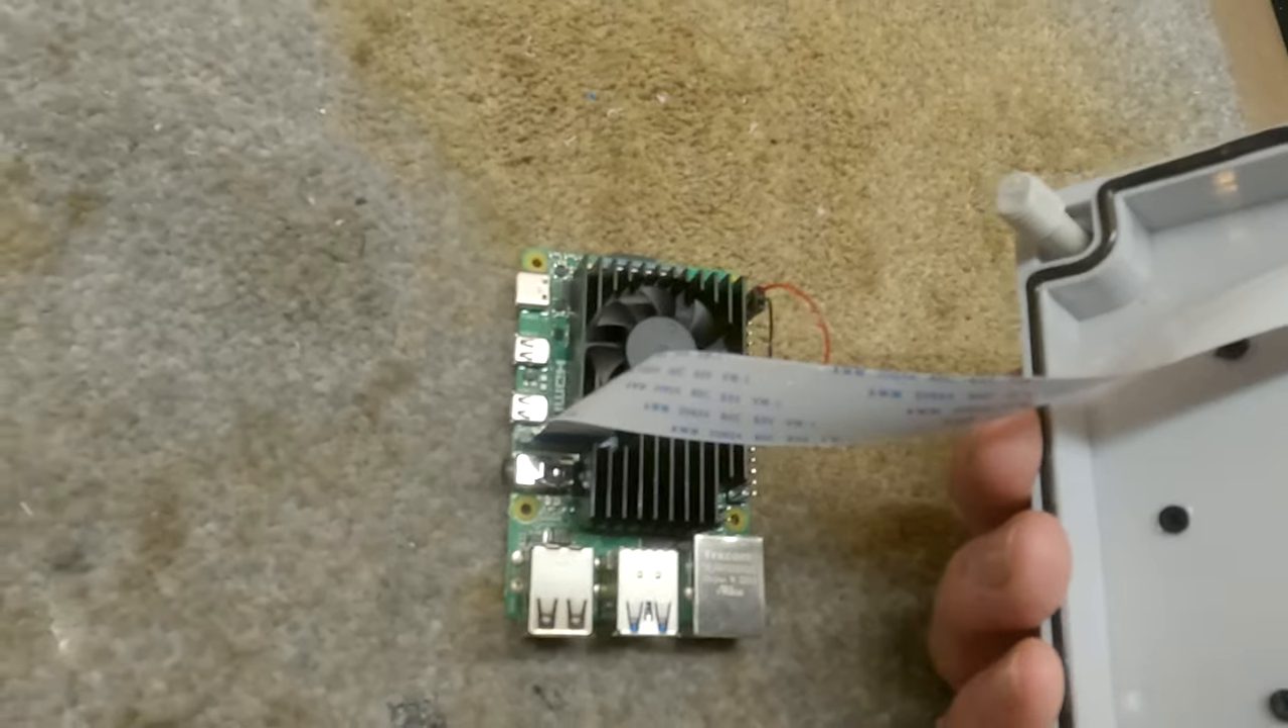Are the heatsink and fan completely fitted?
Yes.